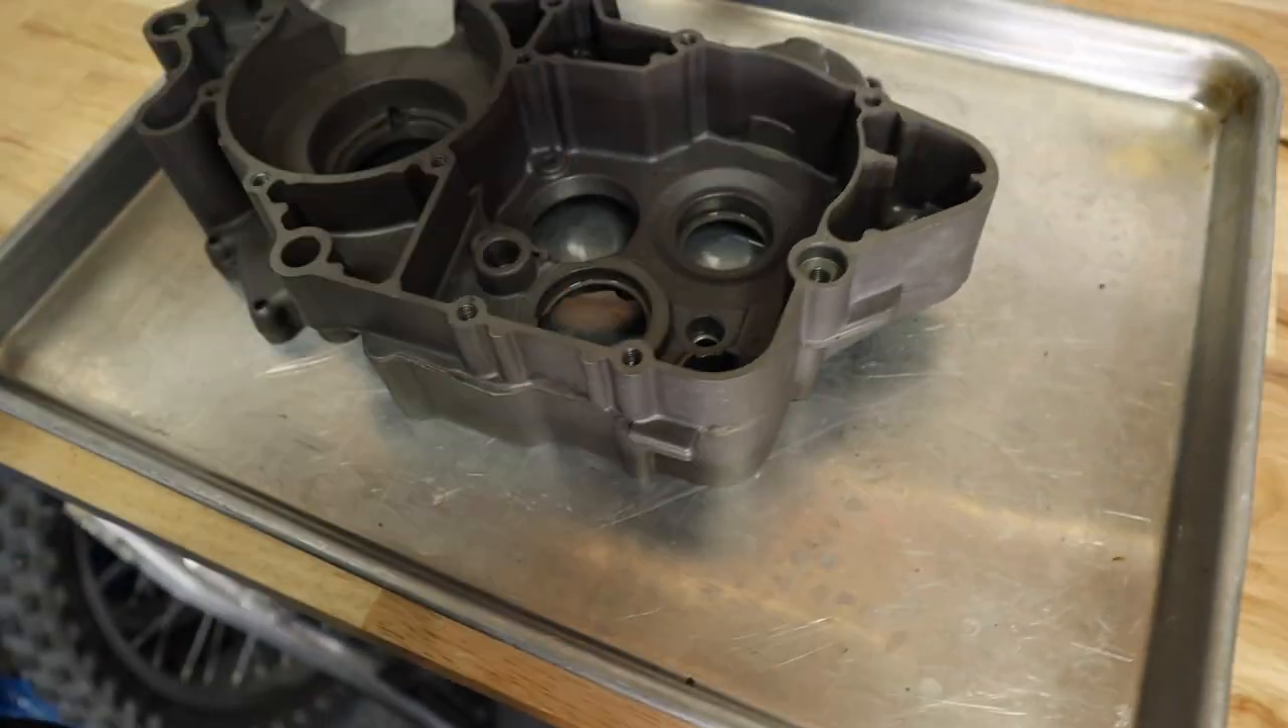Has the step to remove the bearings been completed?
Yes.